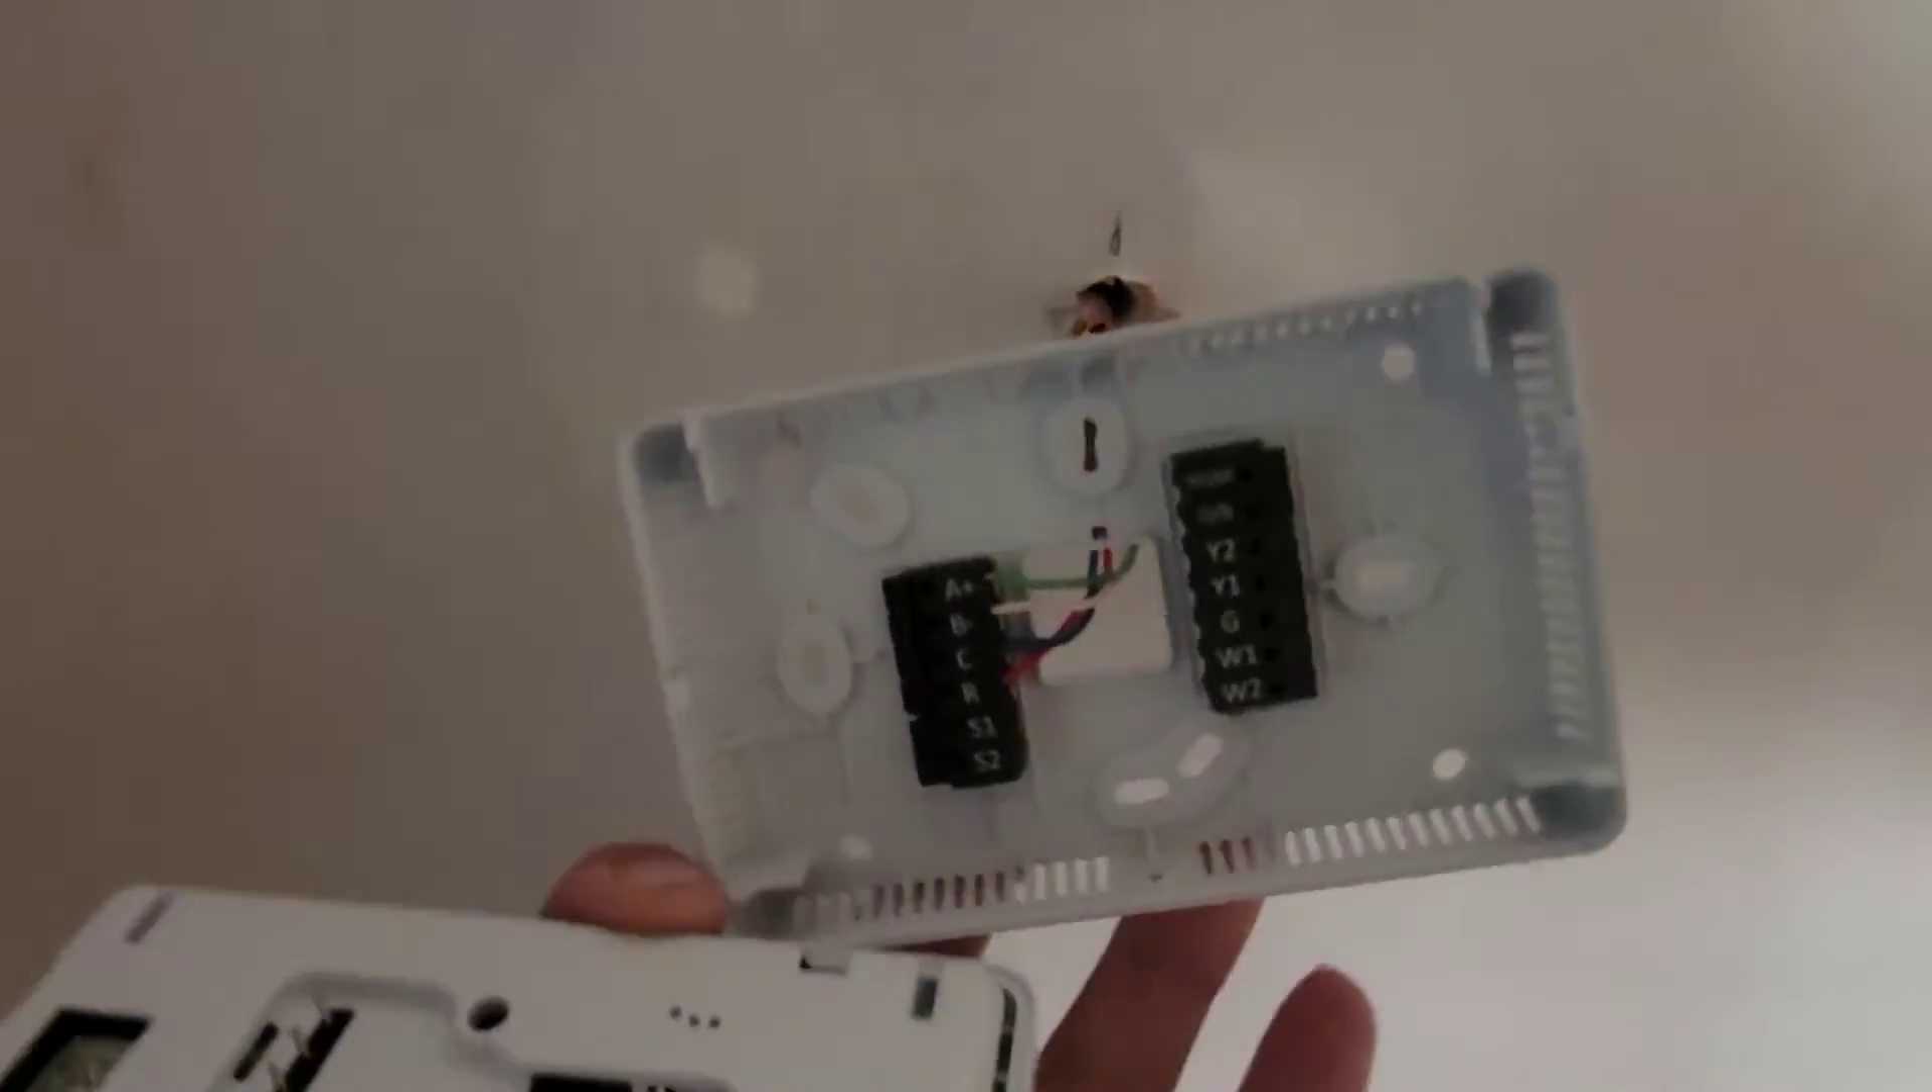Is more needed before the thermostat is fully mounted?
Yes.